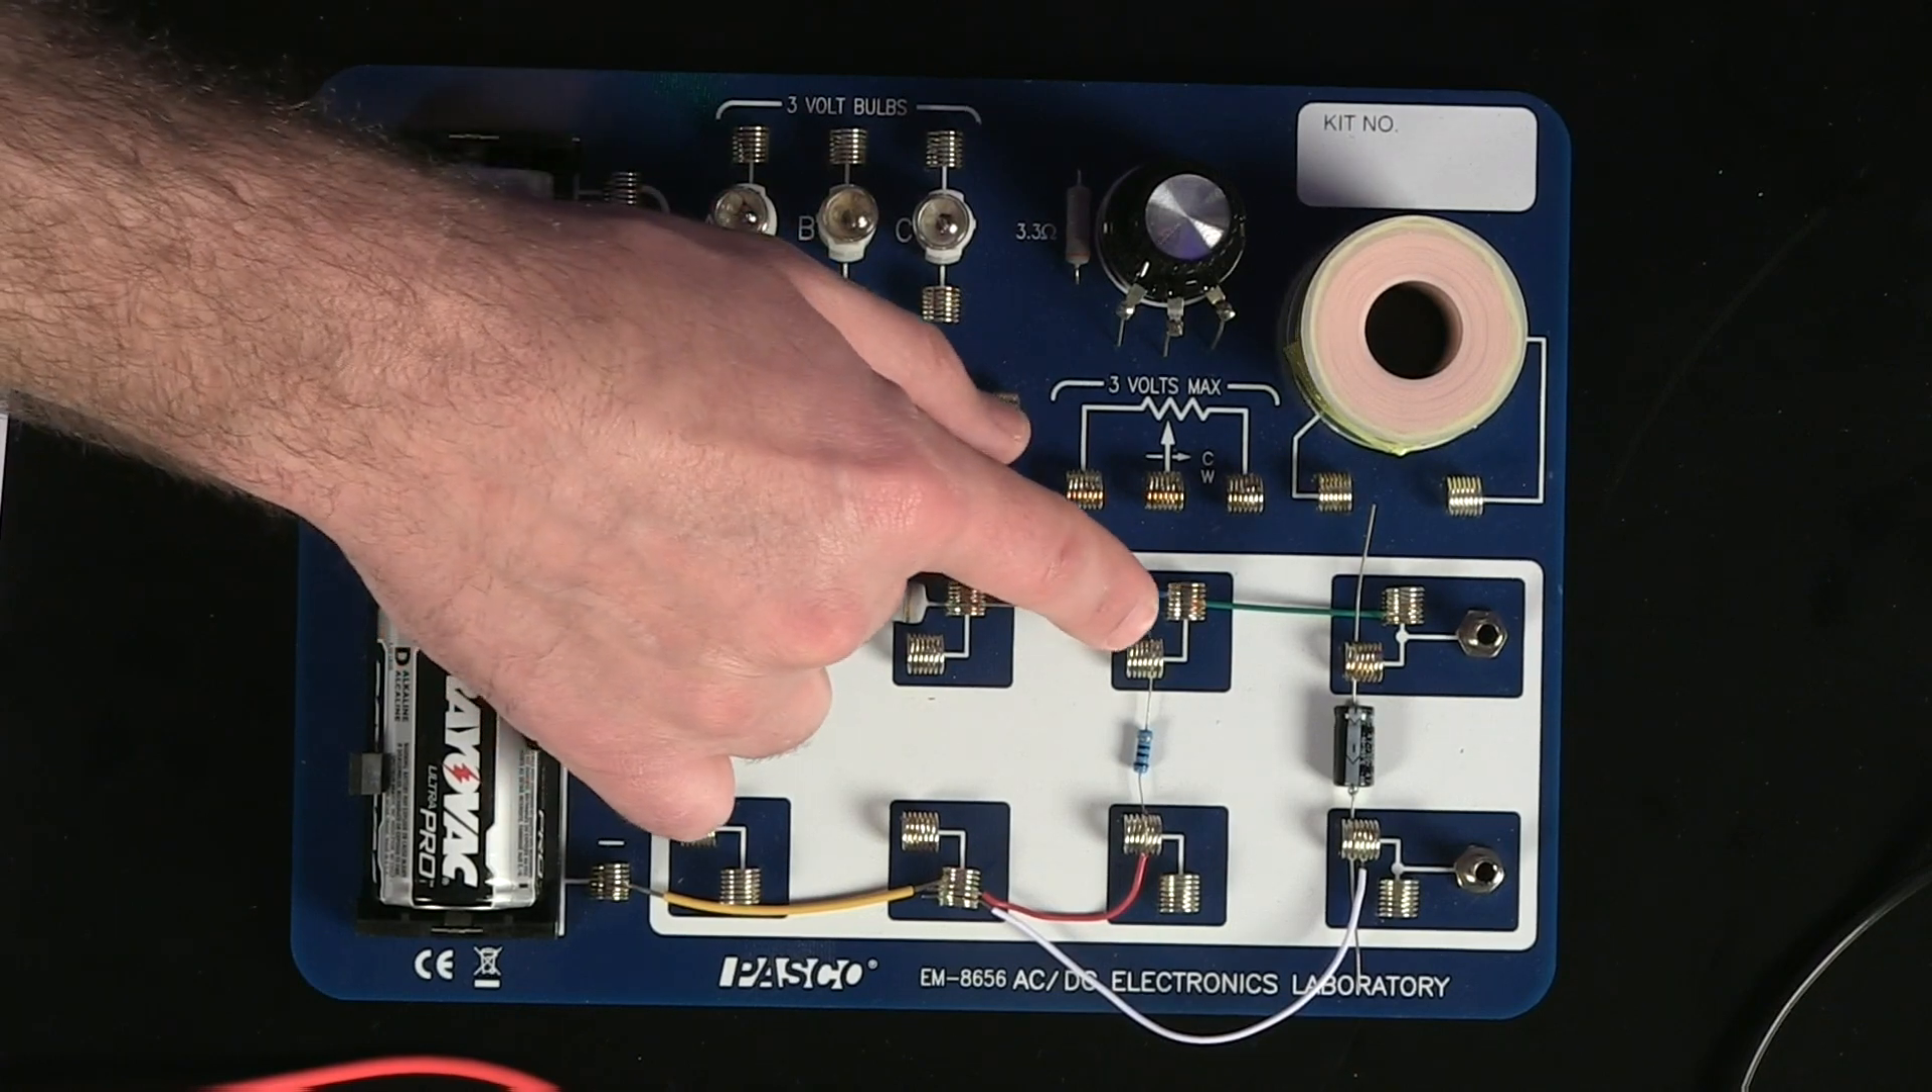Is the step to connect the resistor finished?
Yes.